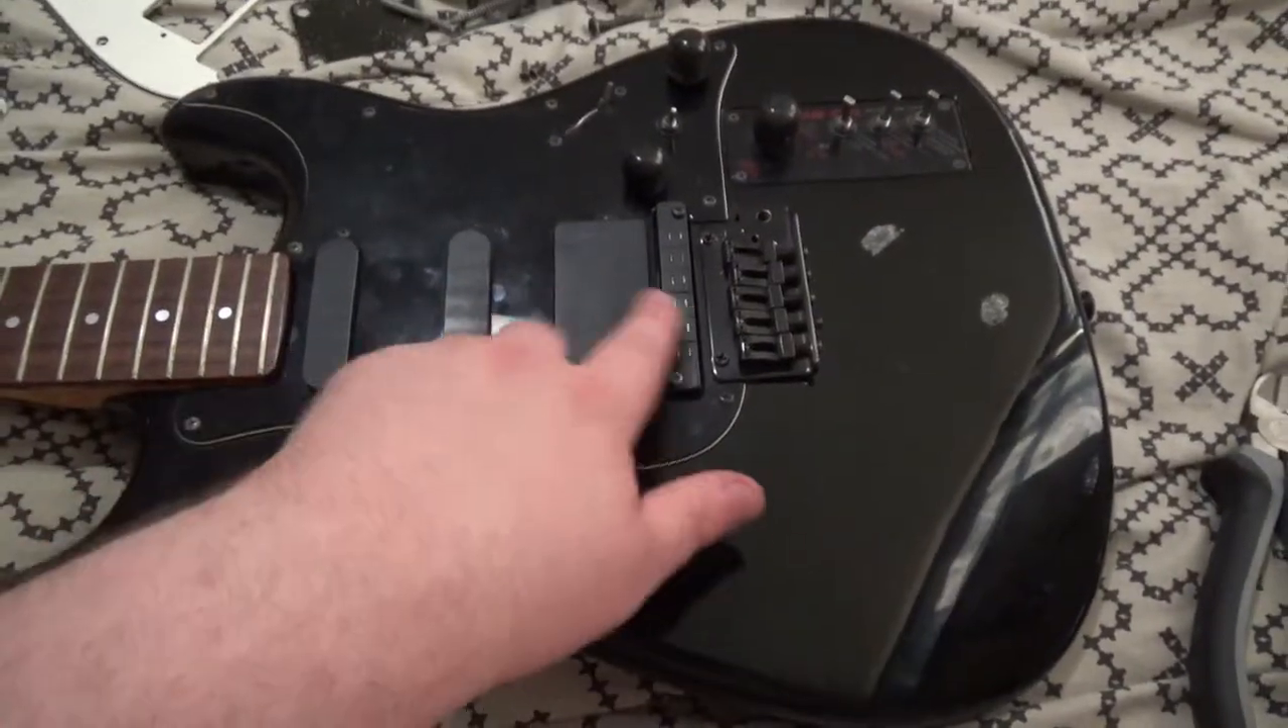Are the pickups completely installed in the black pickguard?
Yes.